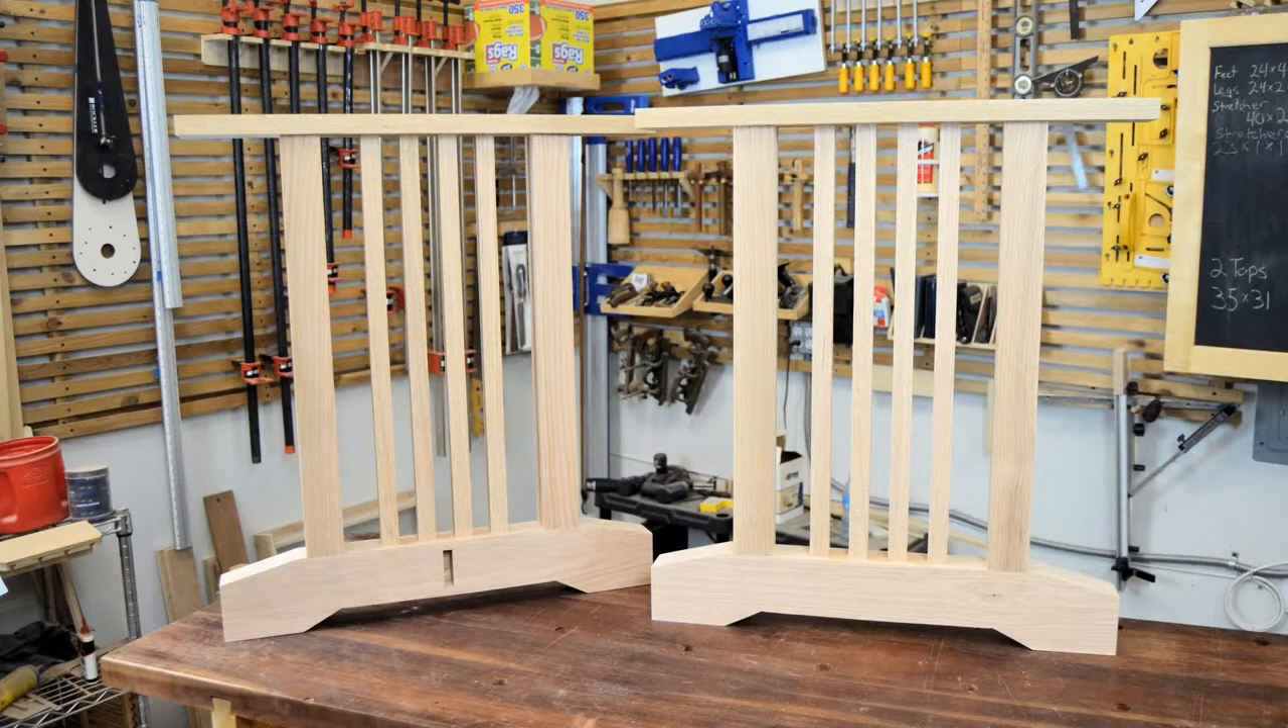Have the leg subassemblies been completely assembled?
Yes.